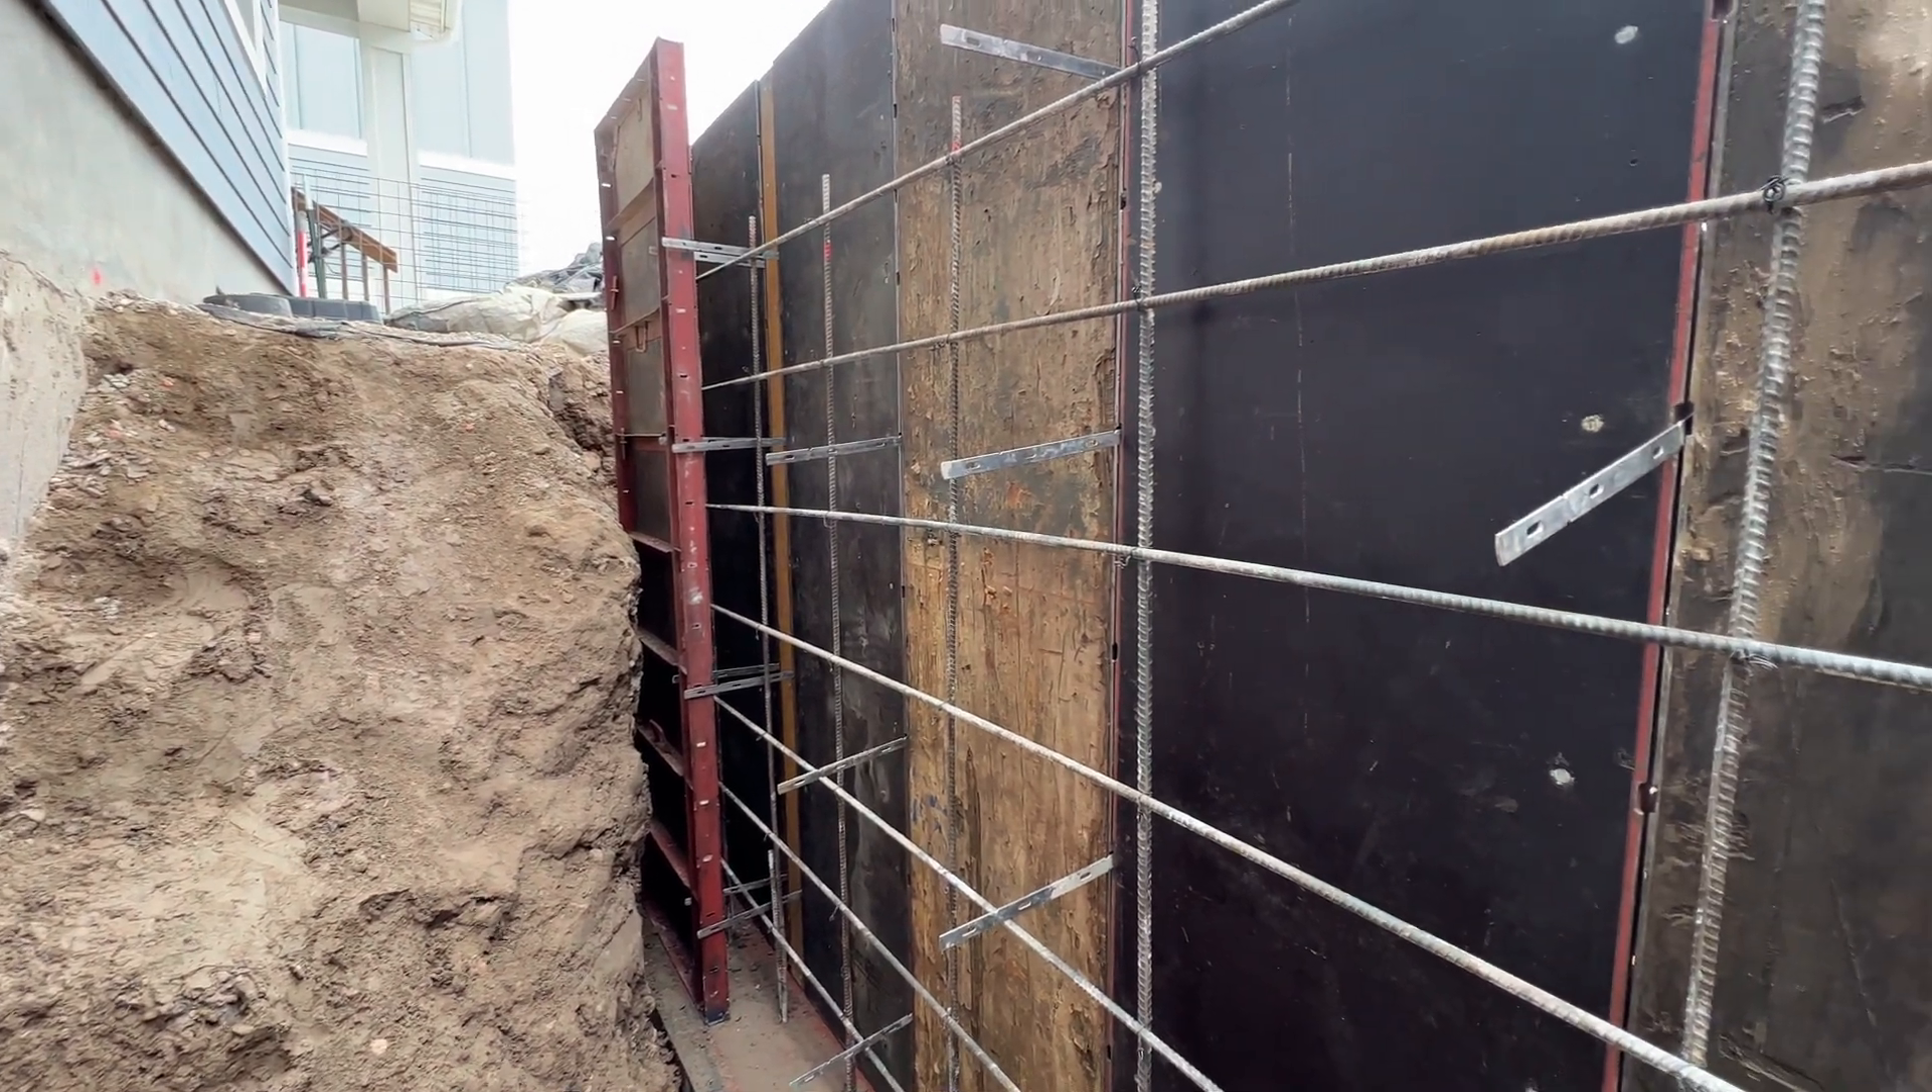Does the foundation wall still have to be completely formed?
Yes.